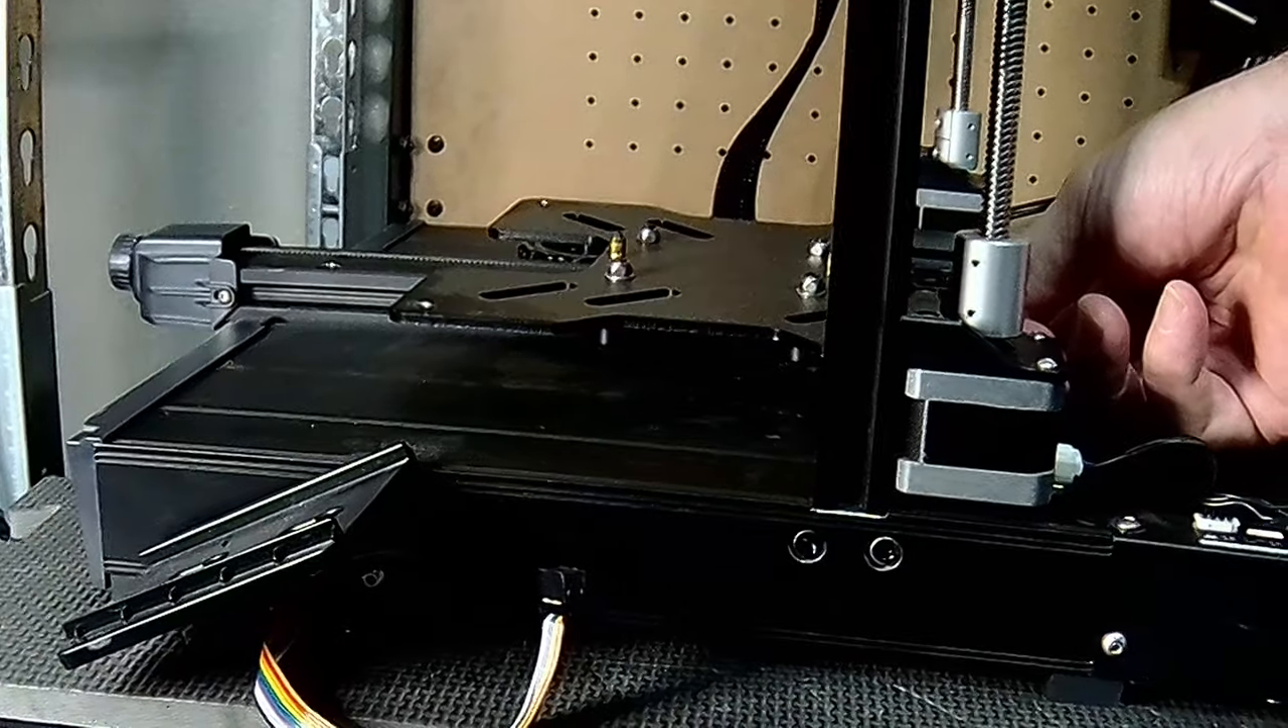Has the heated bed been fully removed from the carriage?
Yes.